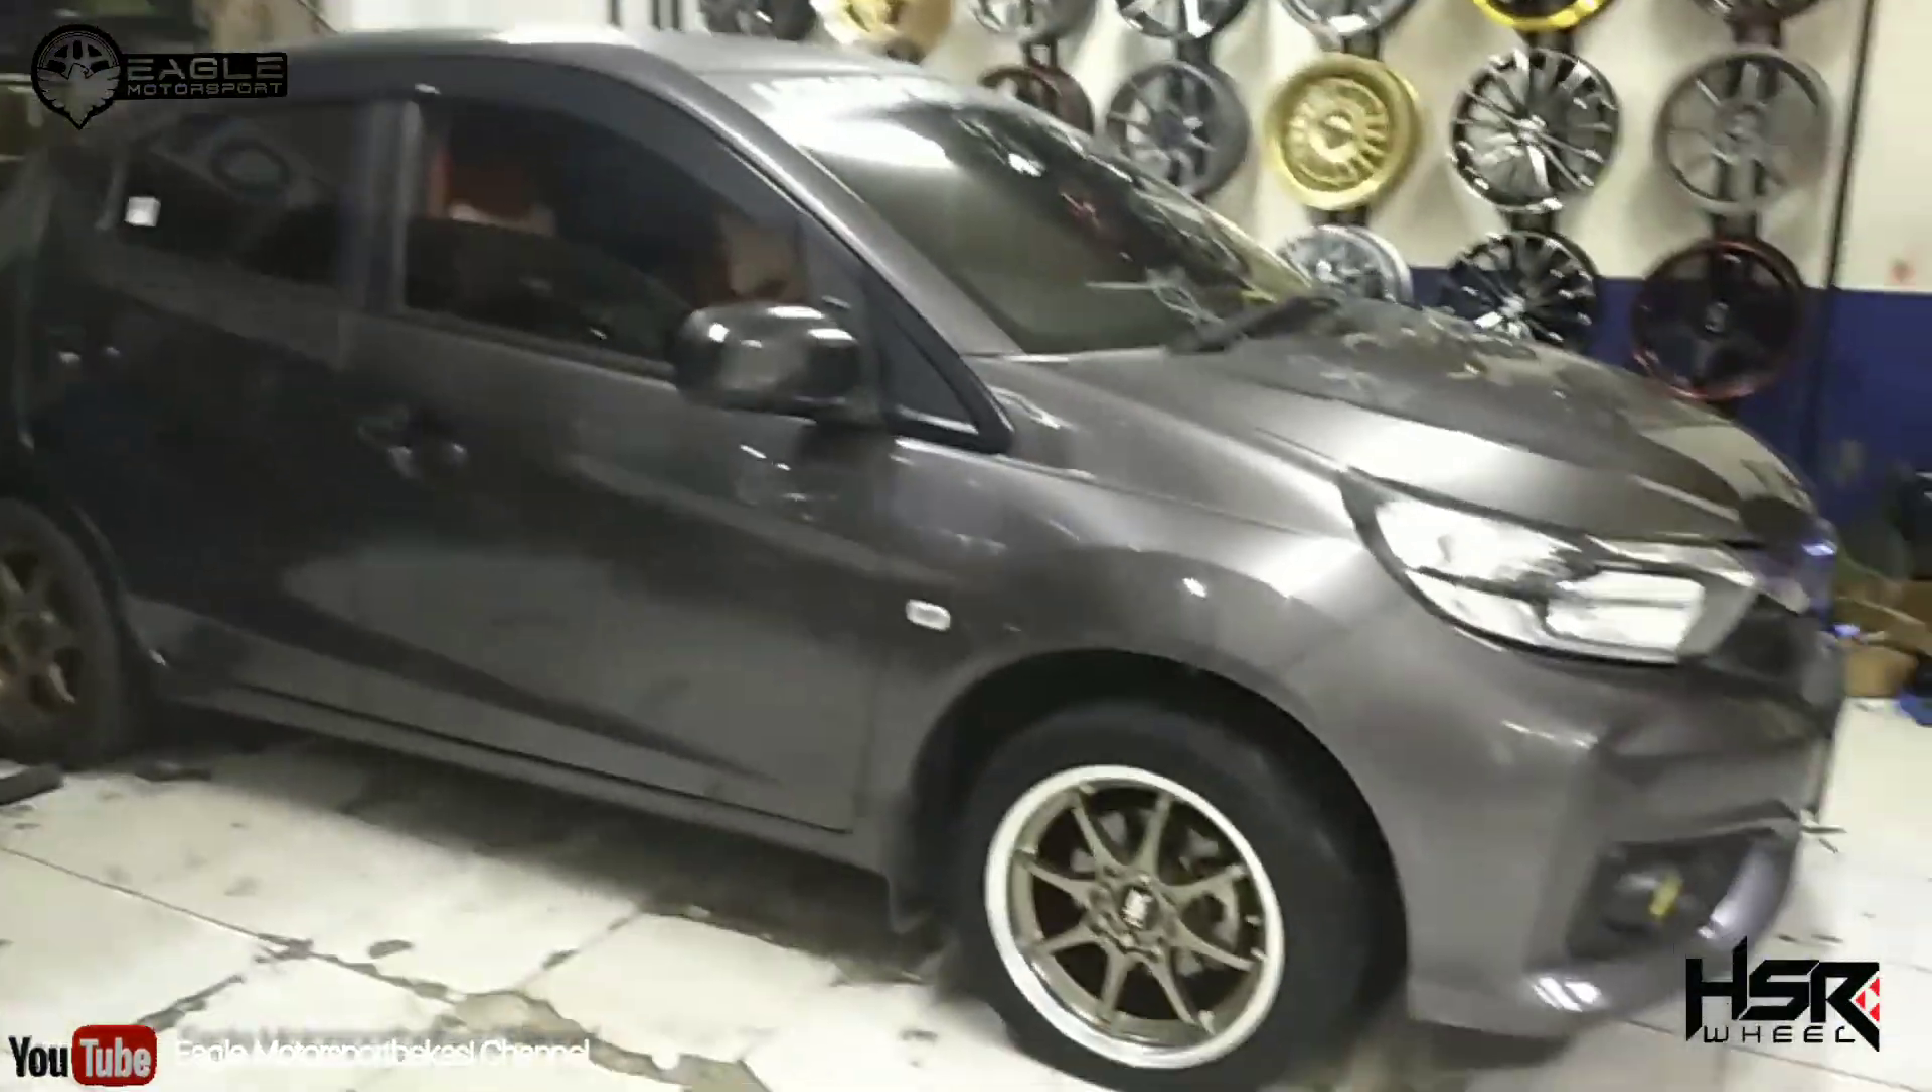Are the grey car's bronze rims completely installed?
Yes.